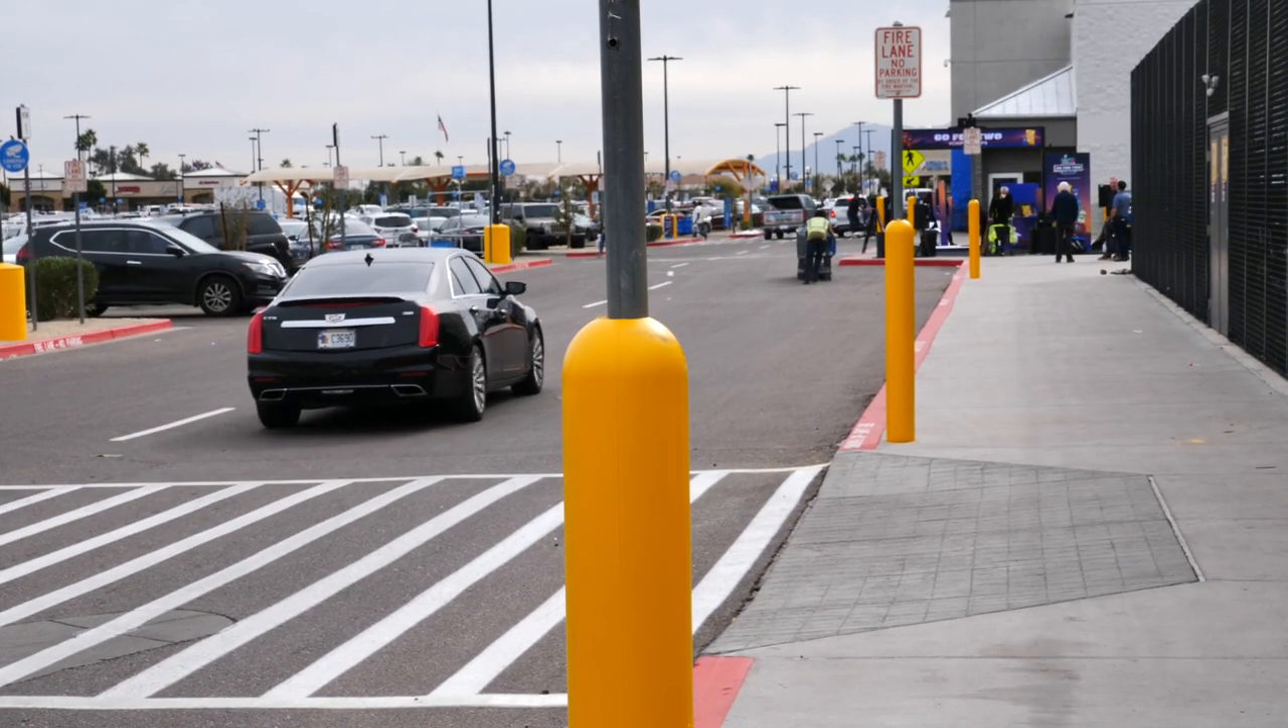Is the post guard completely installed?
Yes.